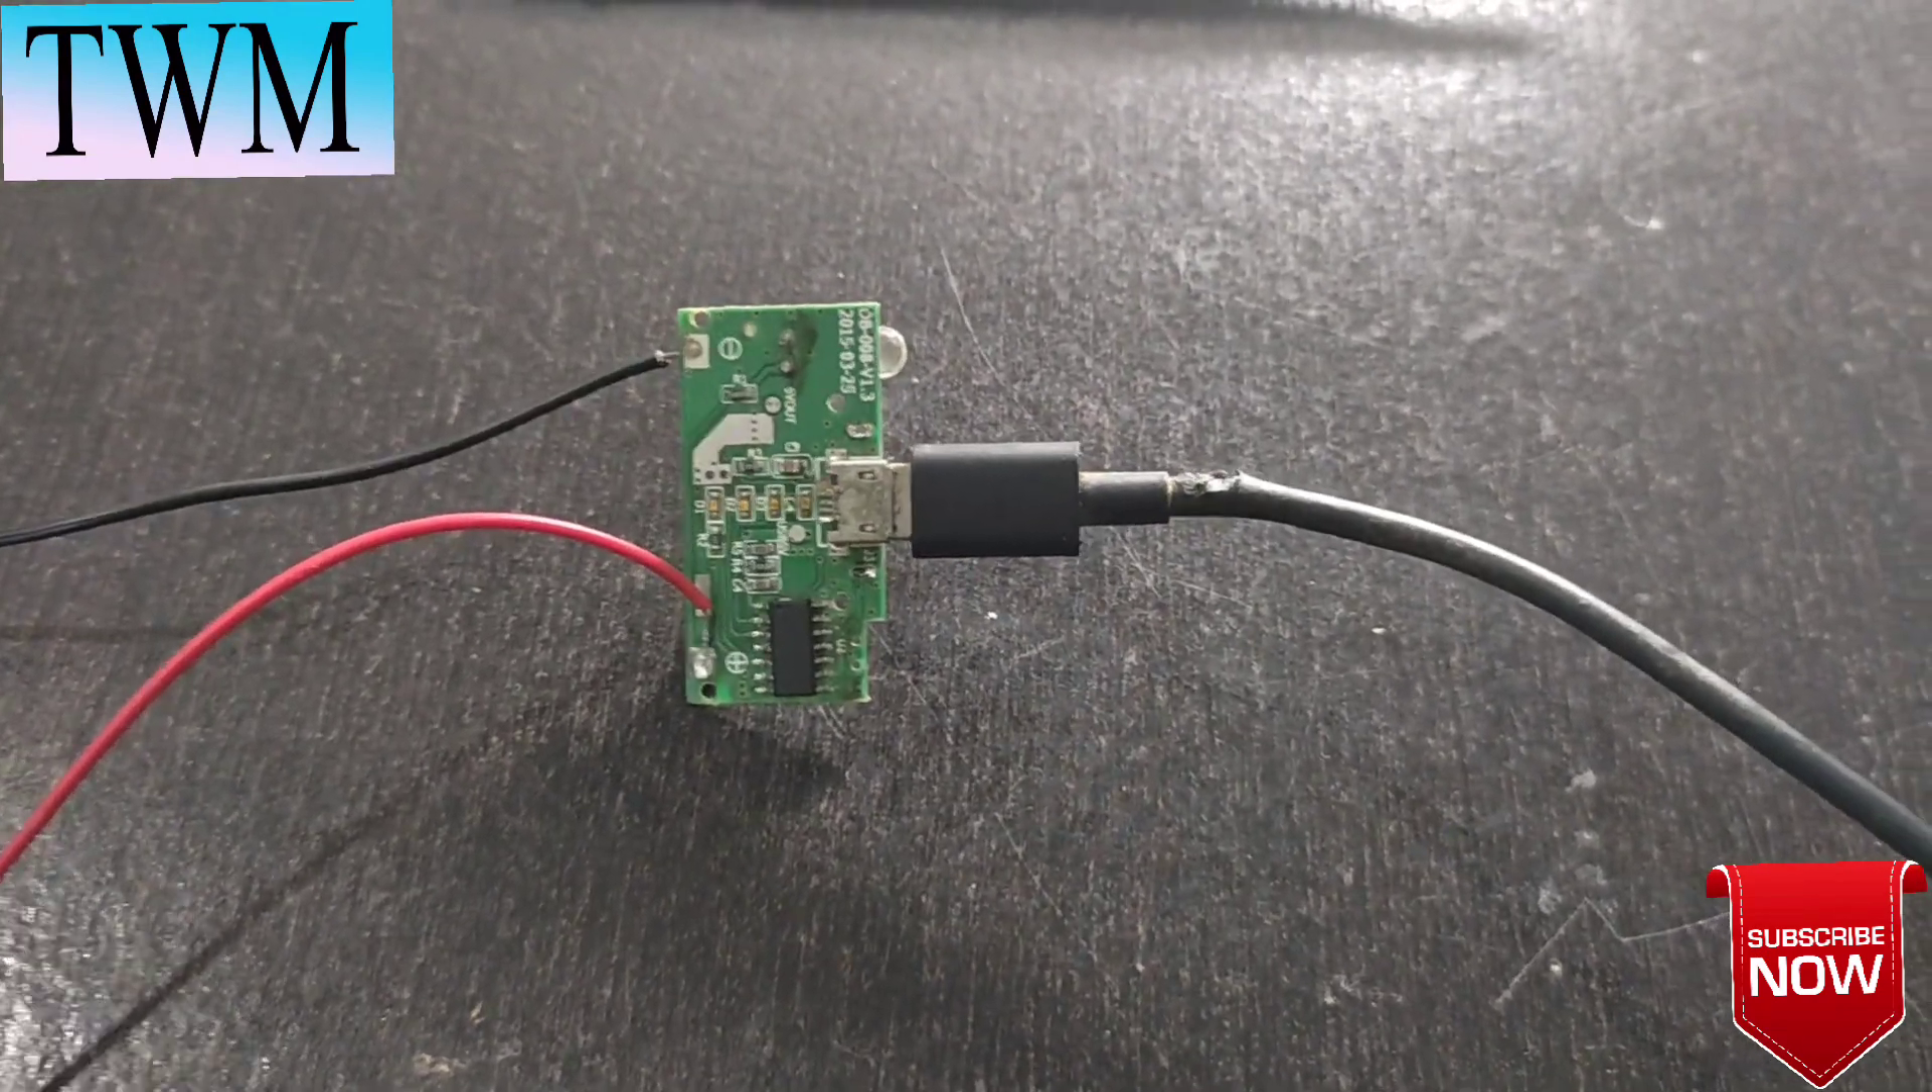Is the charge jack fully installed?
Yes.